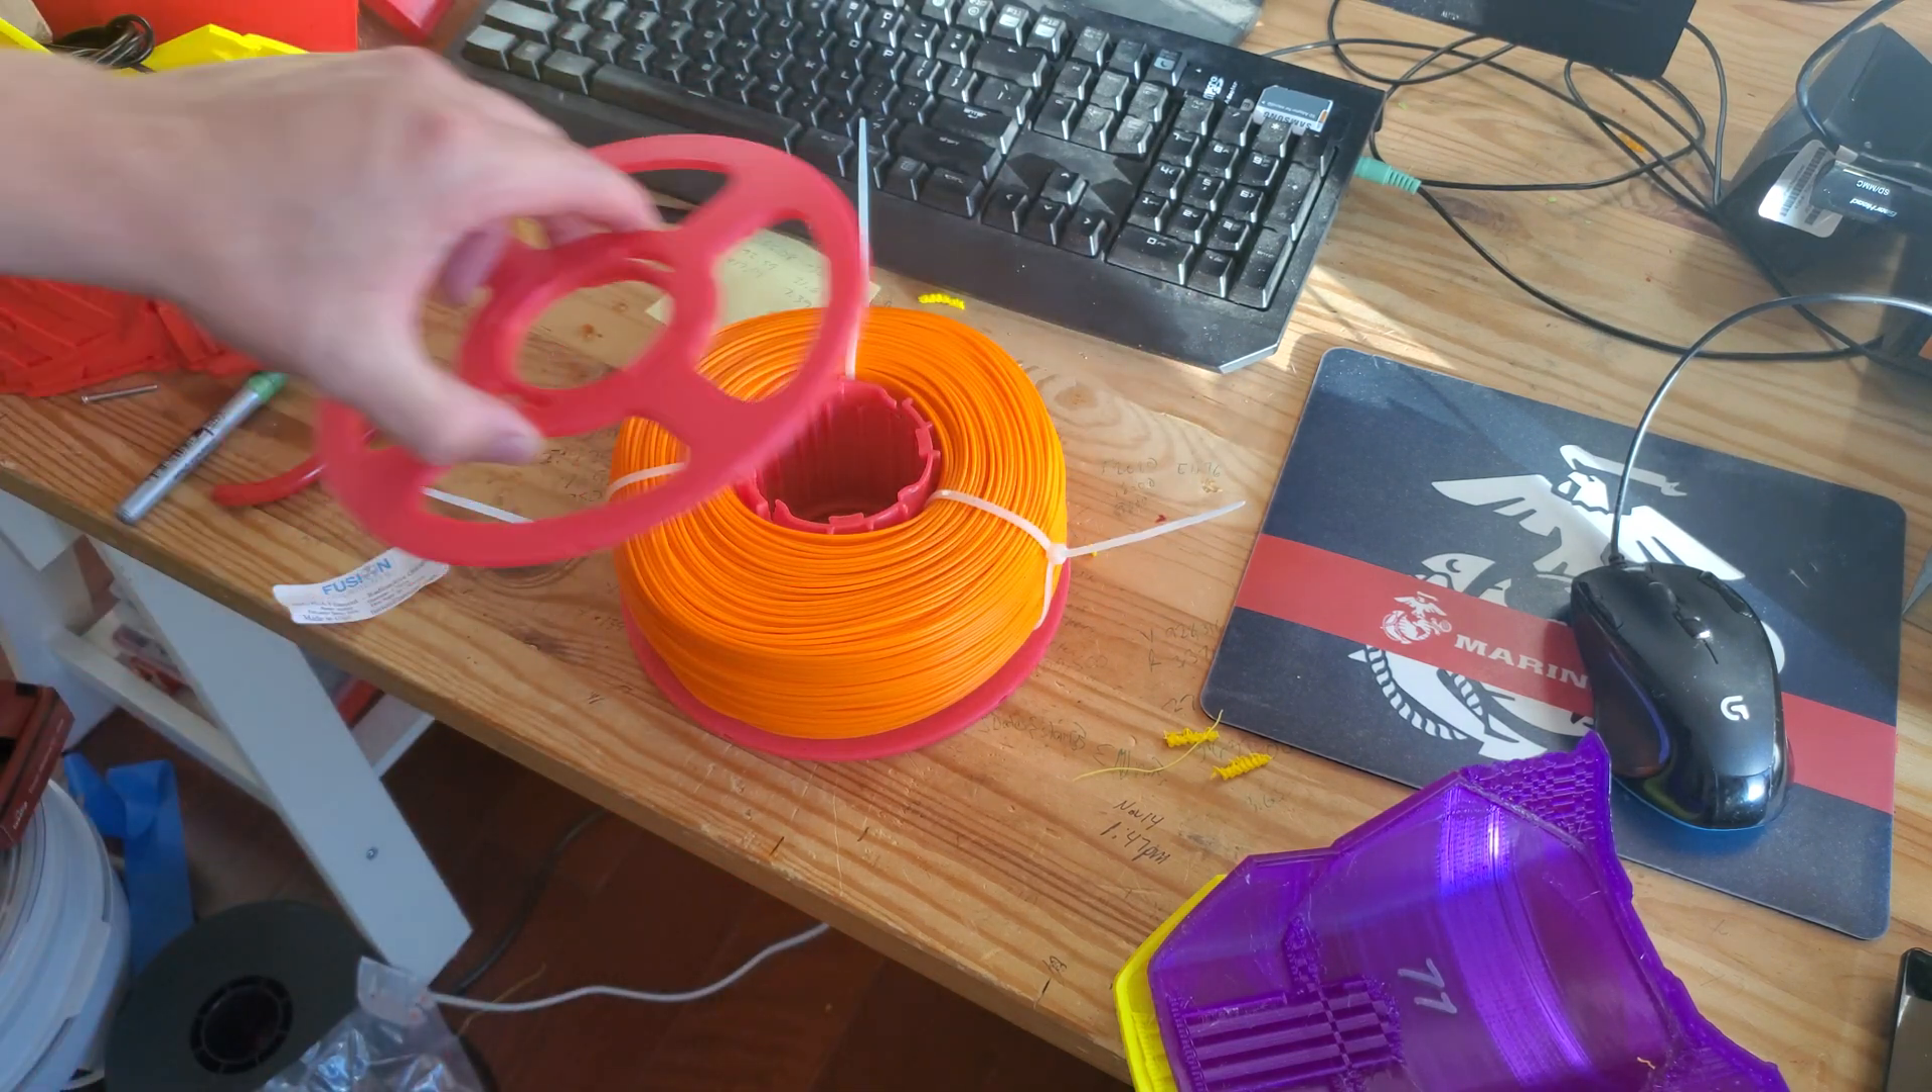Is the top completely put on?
No.